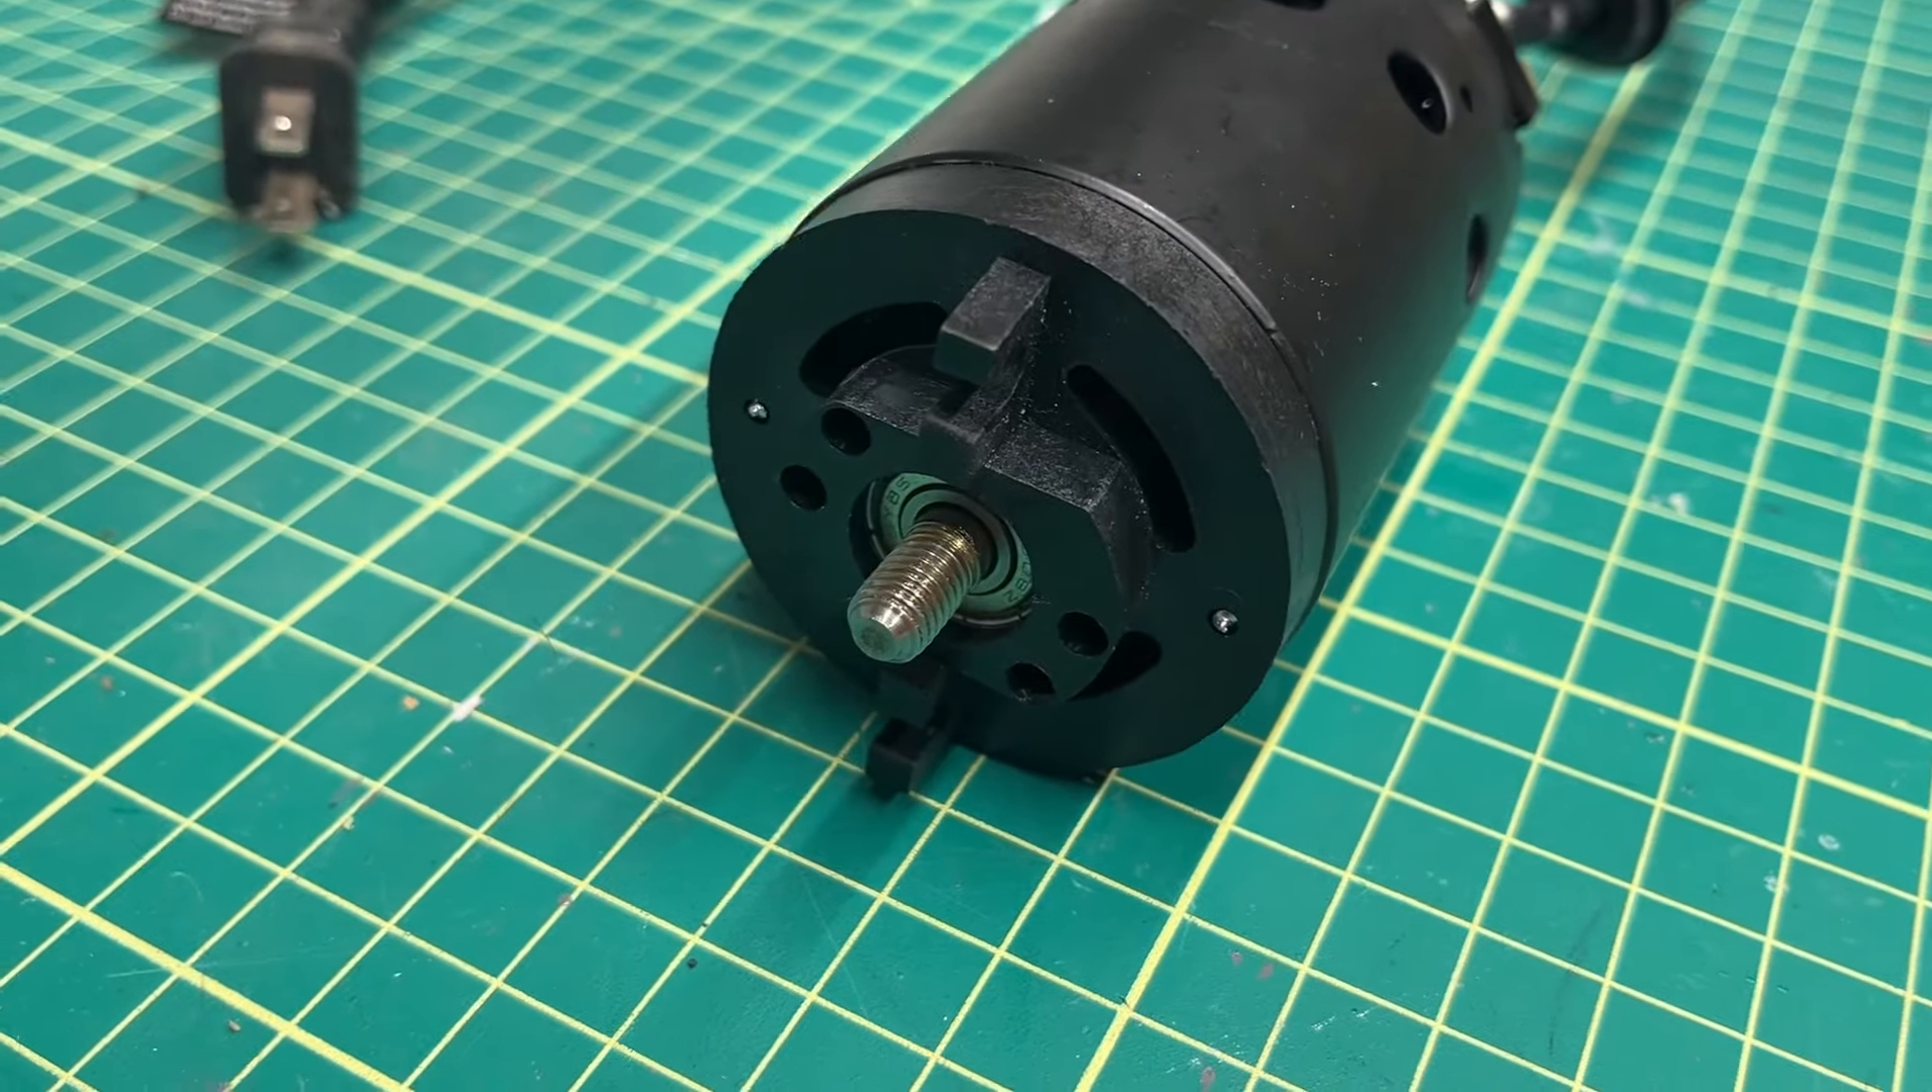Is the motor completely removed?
Yes.